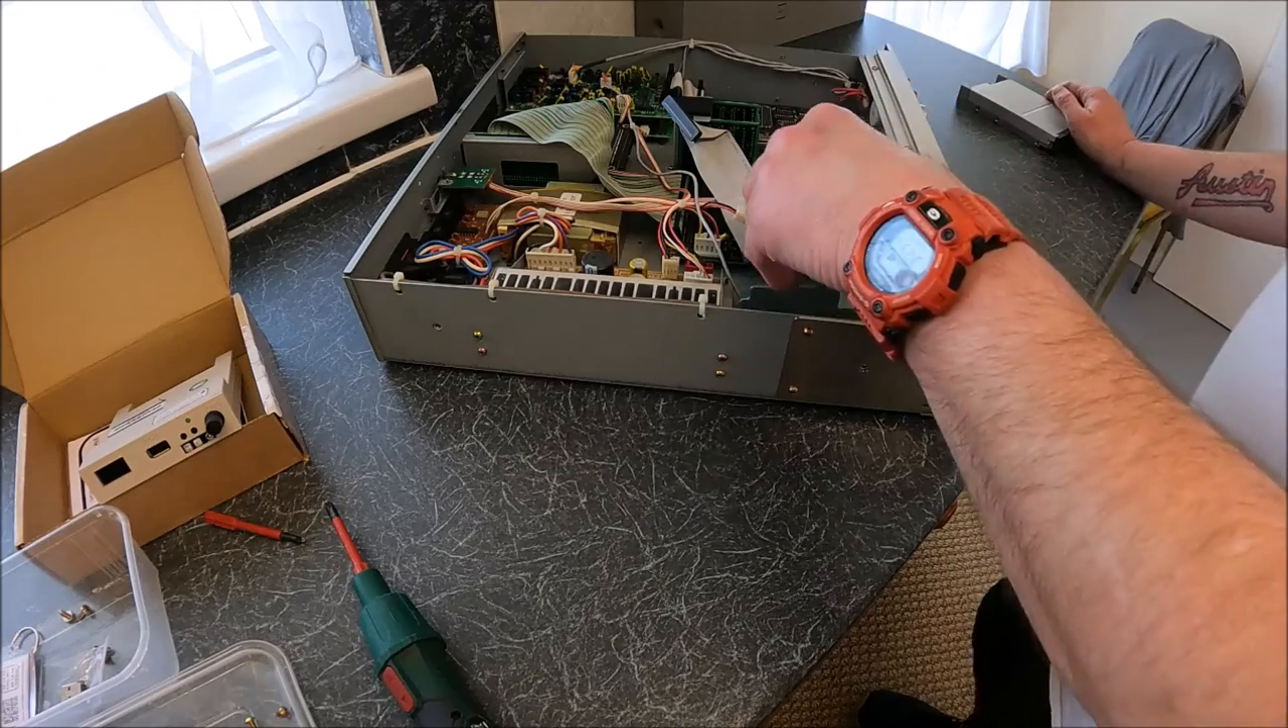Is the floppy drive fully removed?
Yes.